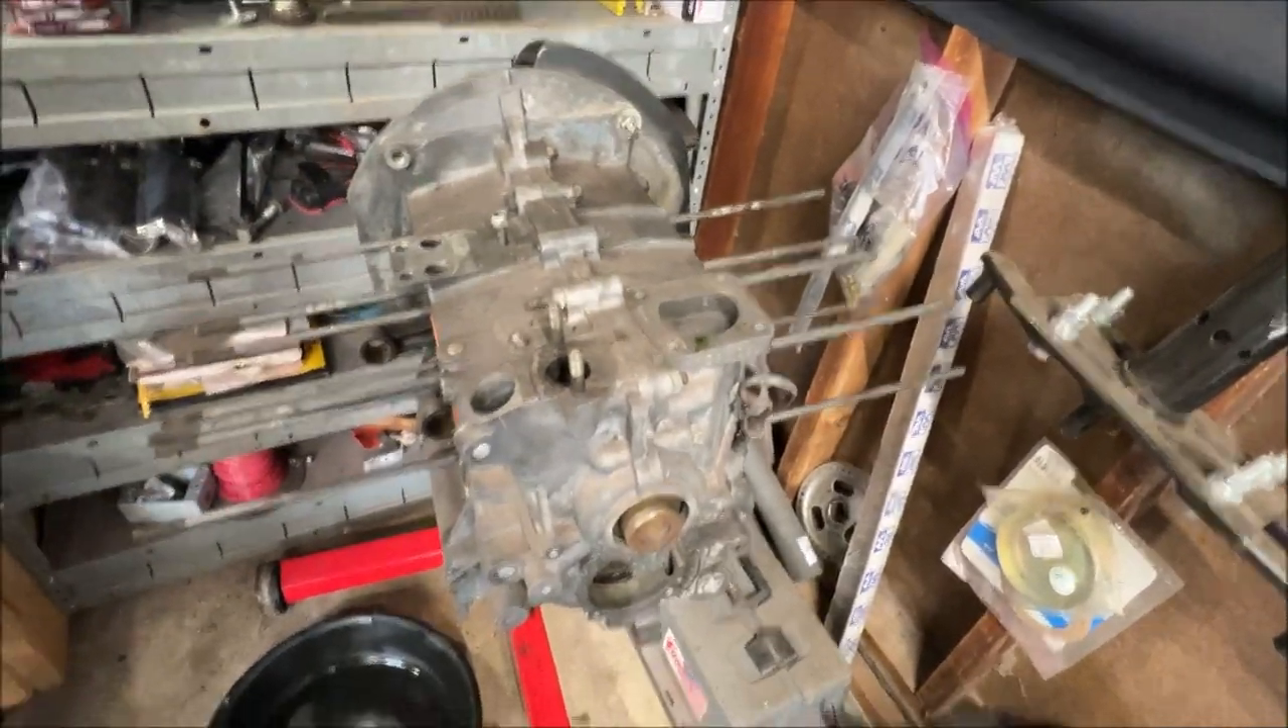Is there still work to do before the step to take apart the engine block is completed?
Yes.